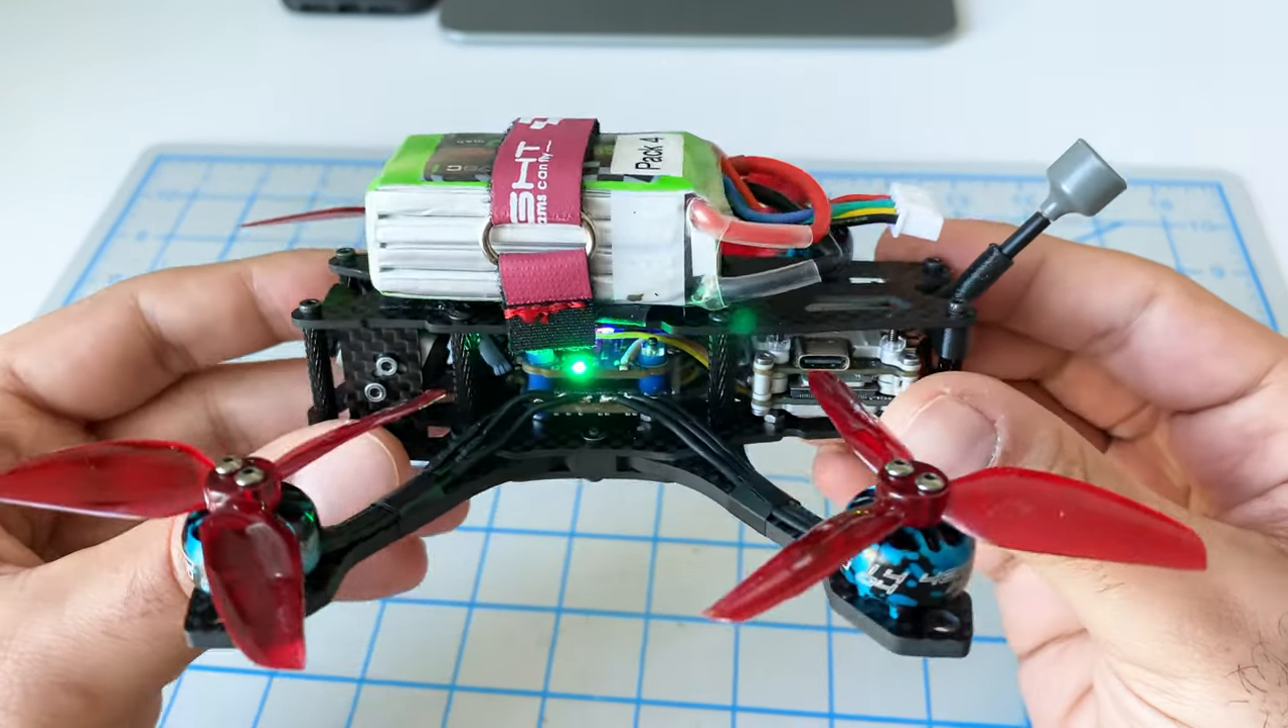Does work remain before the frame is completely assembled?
No.